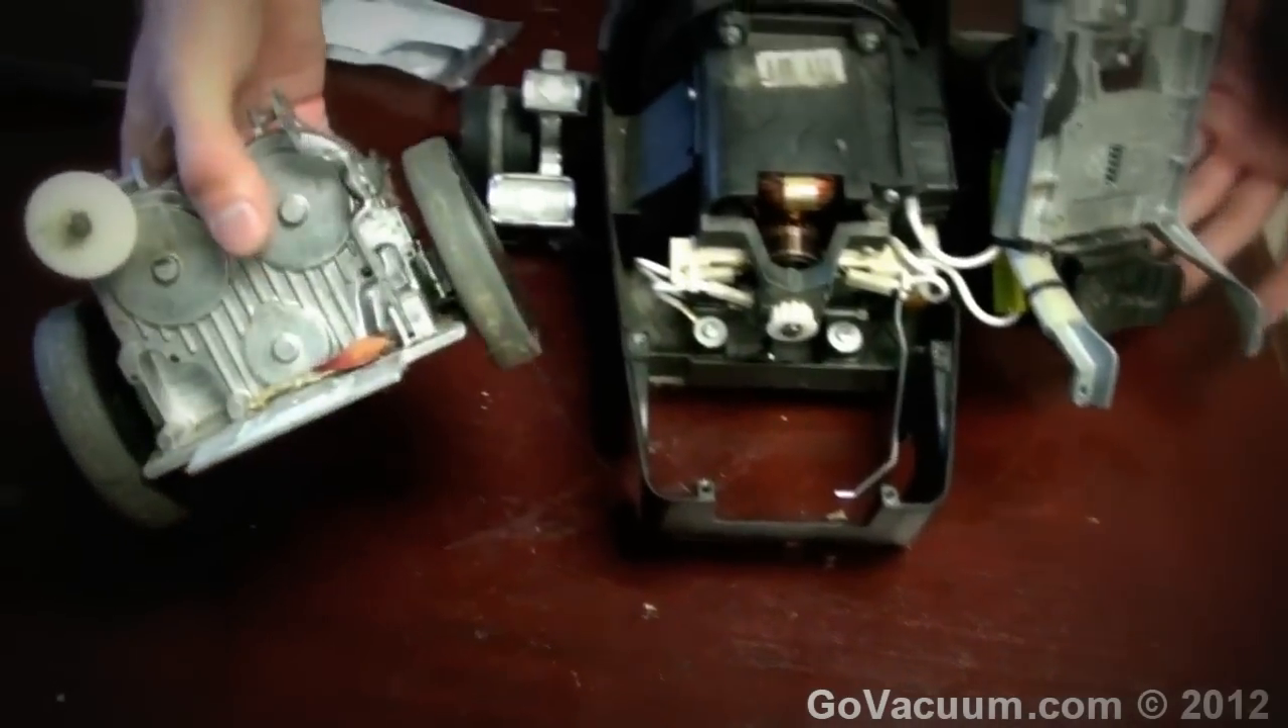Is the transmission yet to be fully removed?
No.